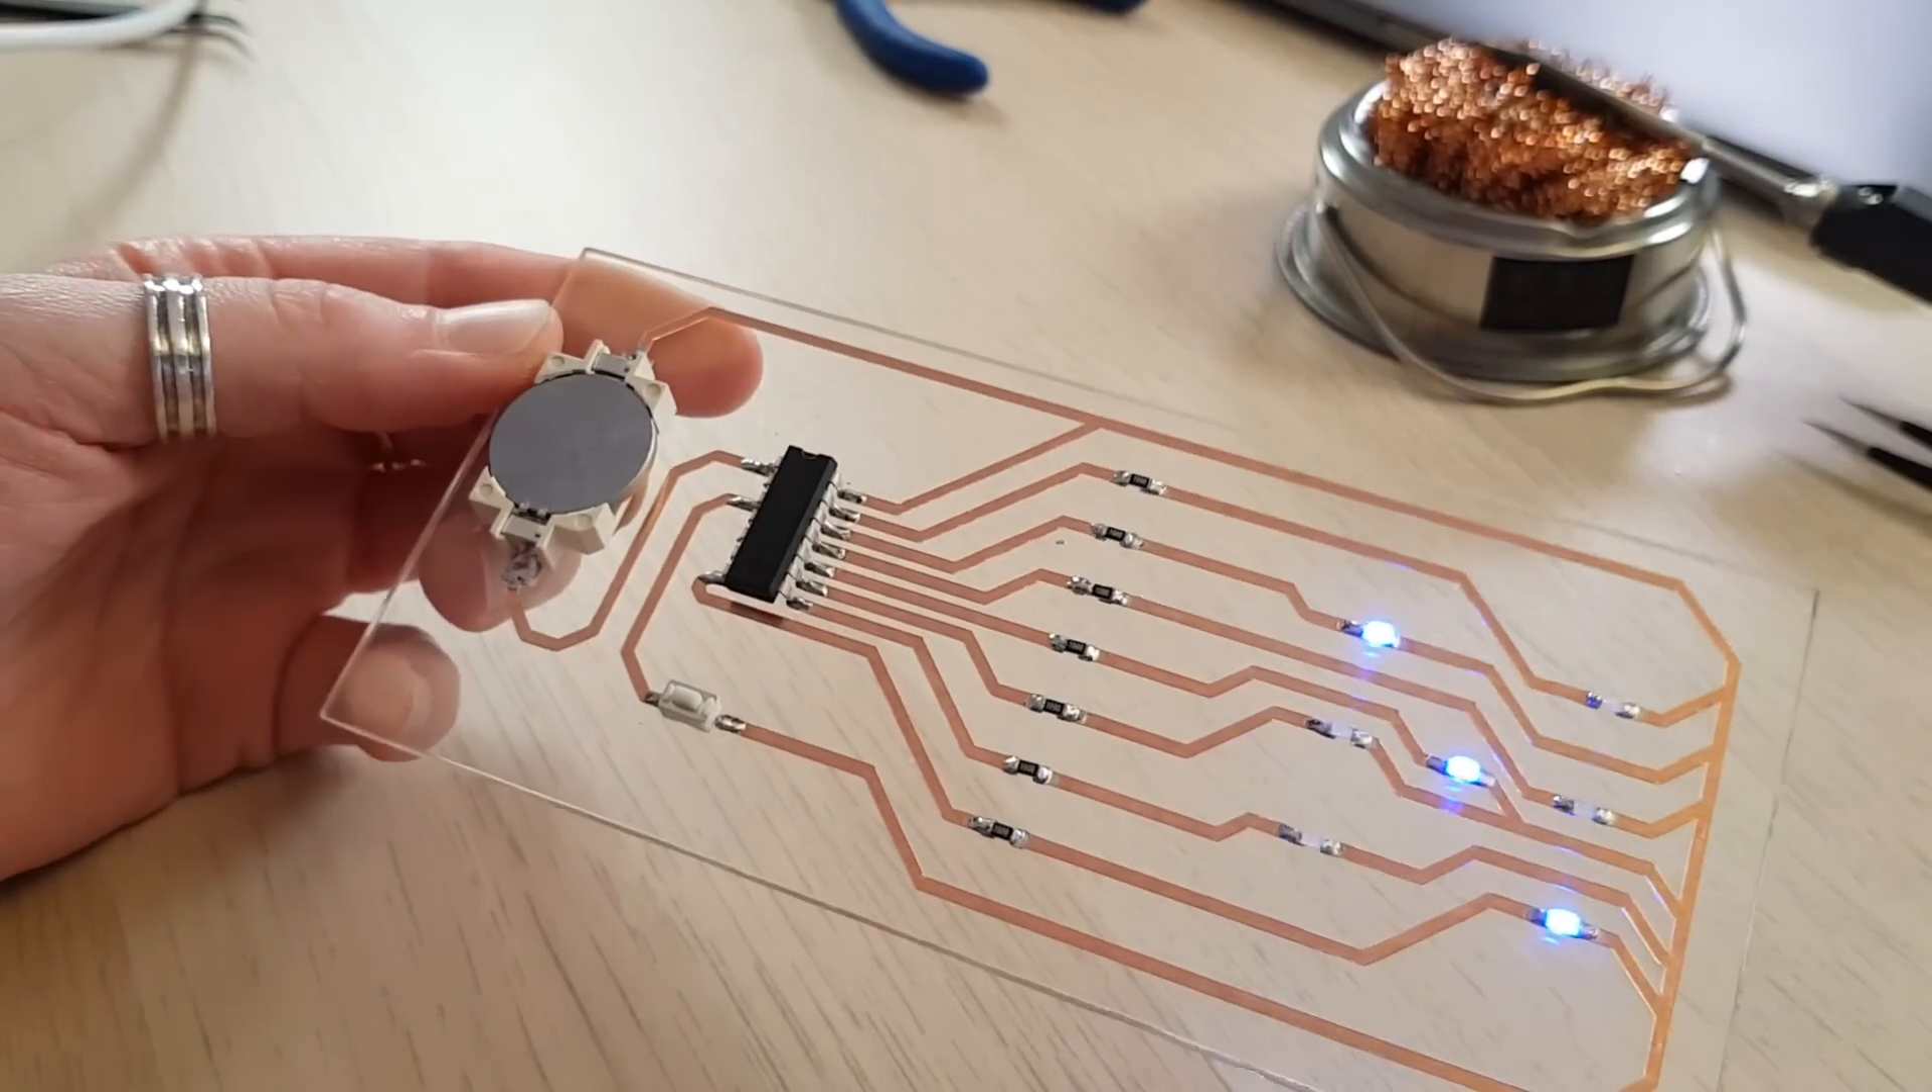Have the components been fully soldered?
Yes.